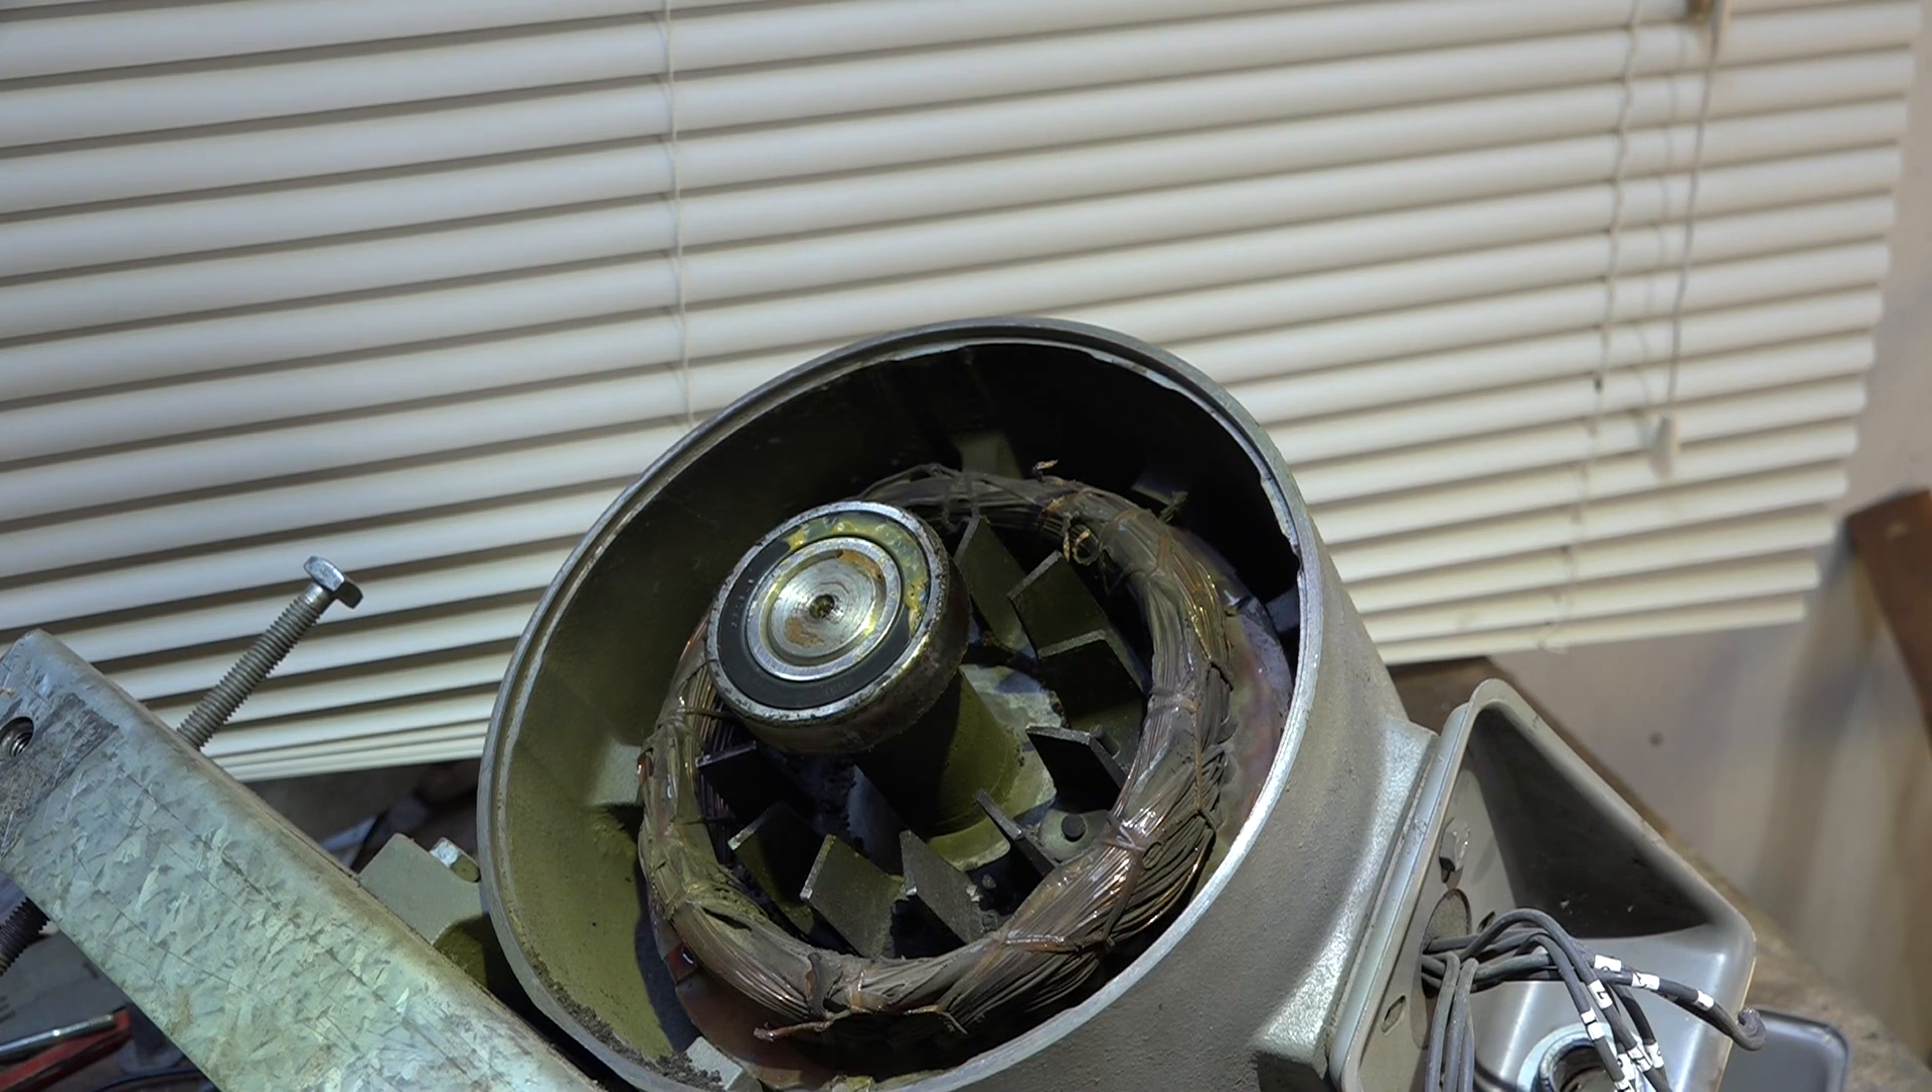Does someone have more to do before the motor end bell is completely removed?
No.